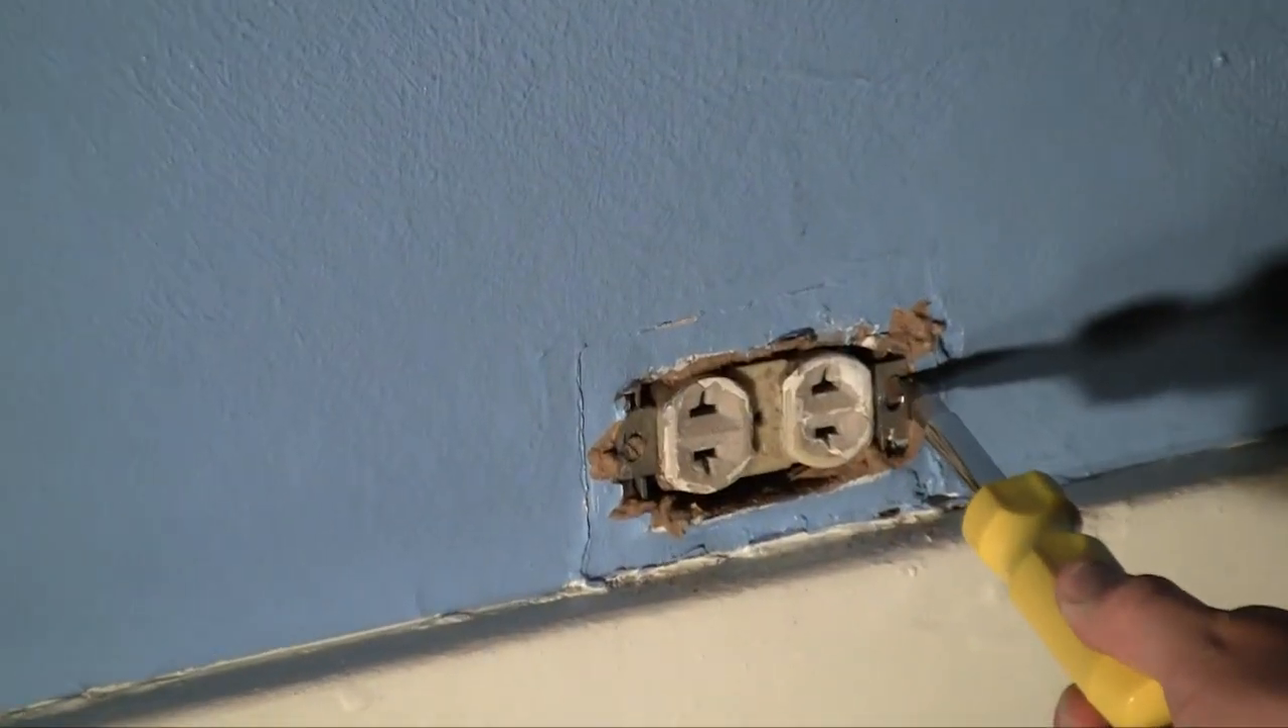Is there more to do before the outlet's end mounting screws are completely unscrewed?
Yes.